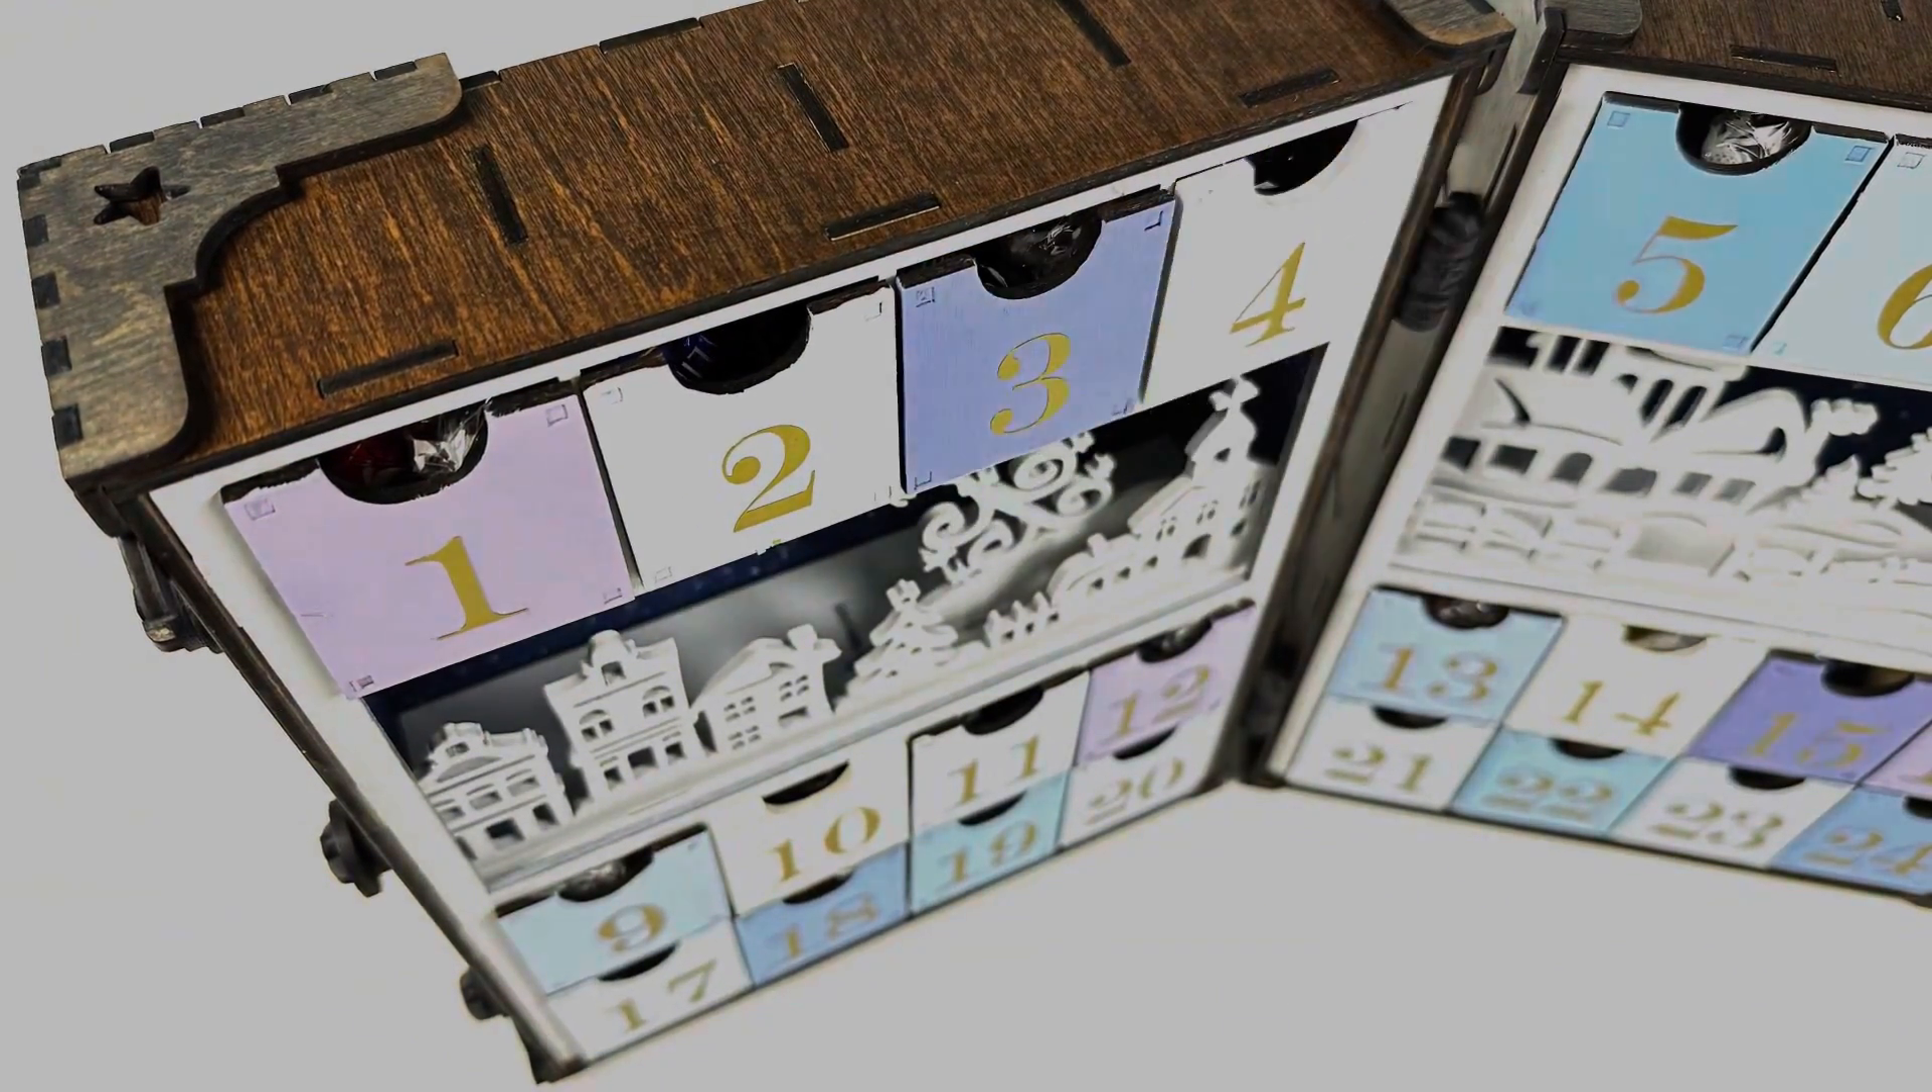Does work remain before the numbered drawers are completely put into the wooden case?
No.